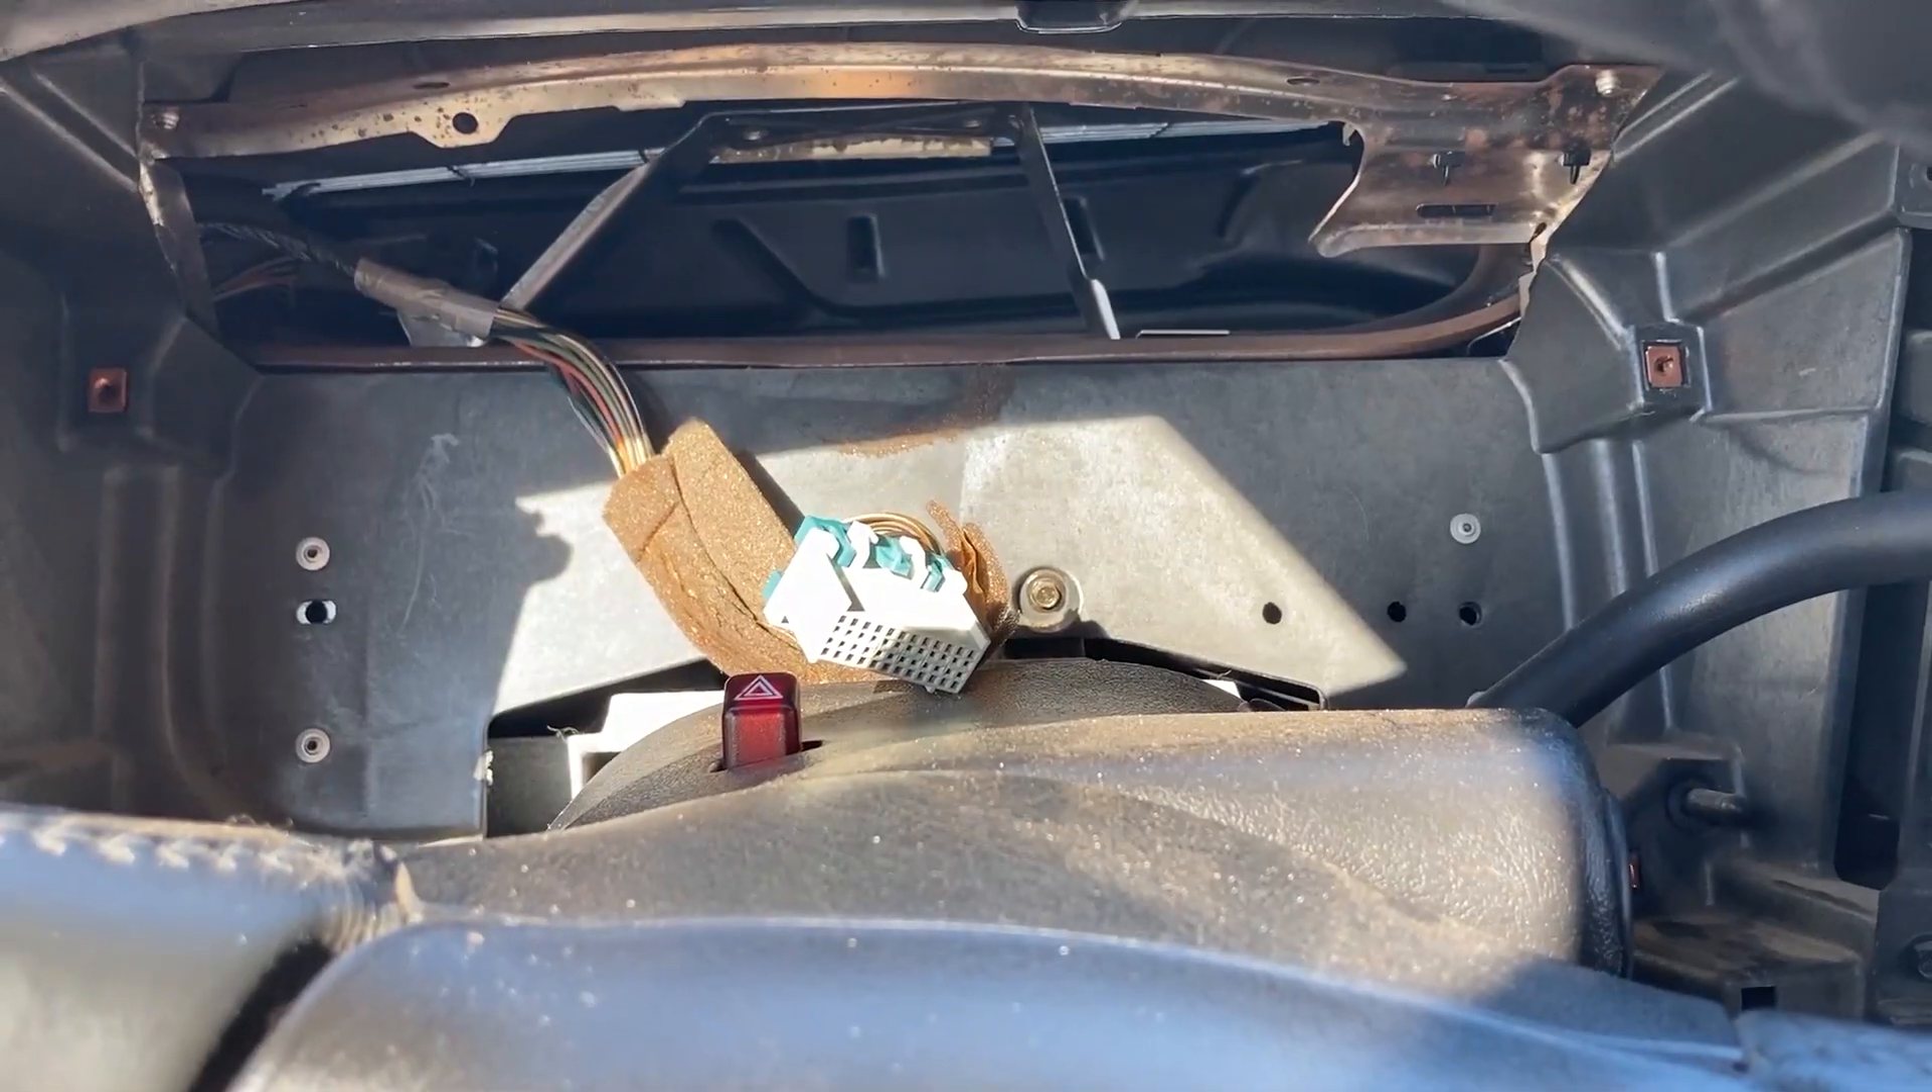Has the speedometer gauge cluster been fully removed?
Yes.